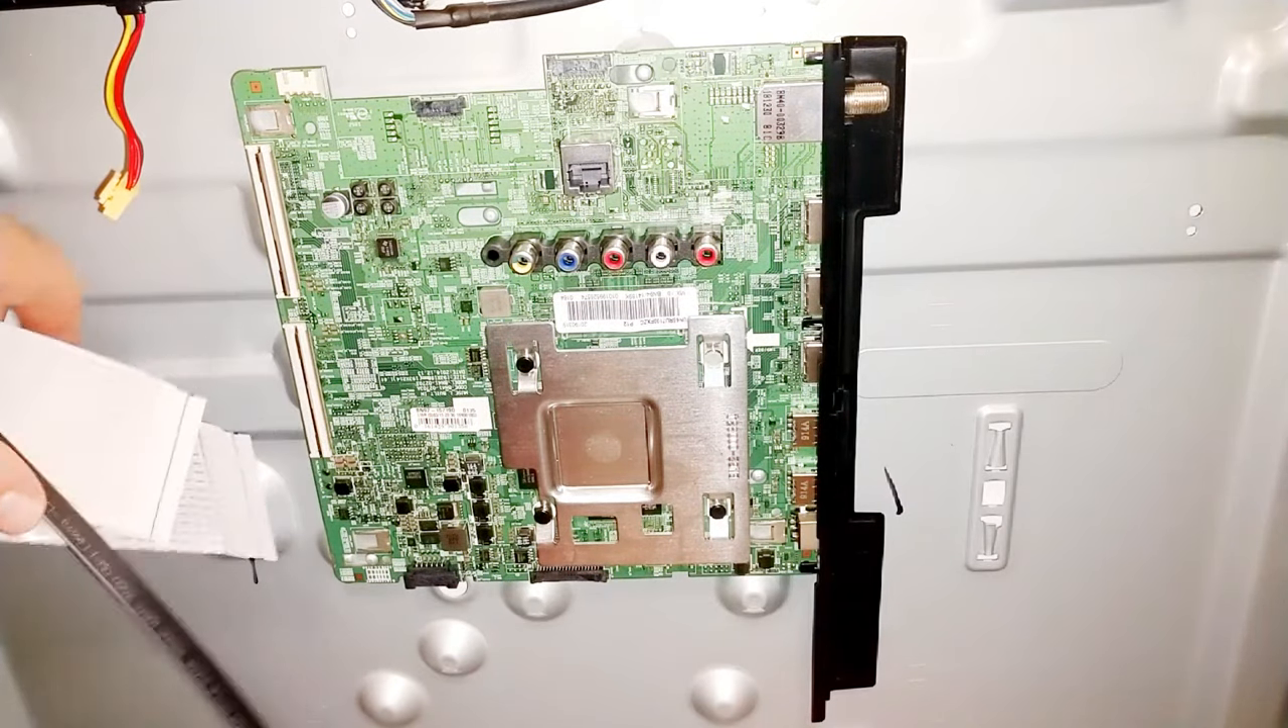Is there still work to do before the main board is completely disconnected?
No.